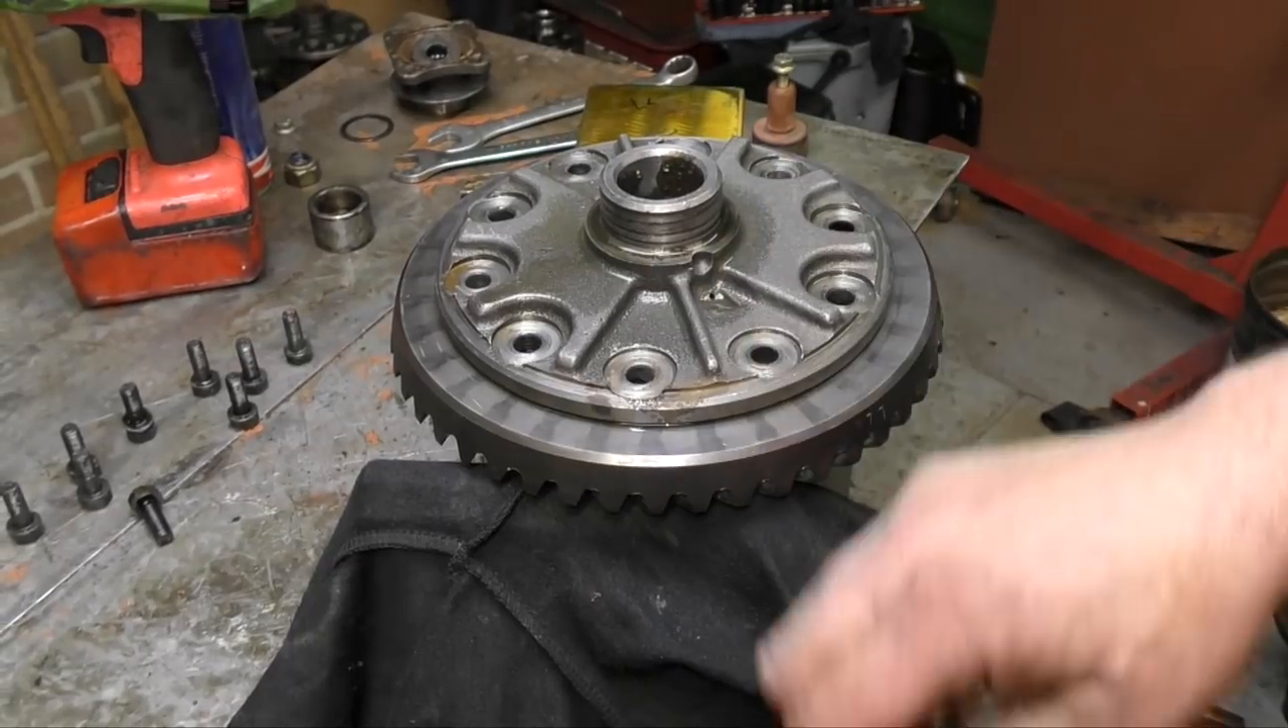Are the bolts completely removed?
Yes.